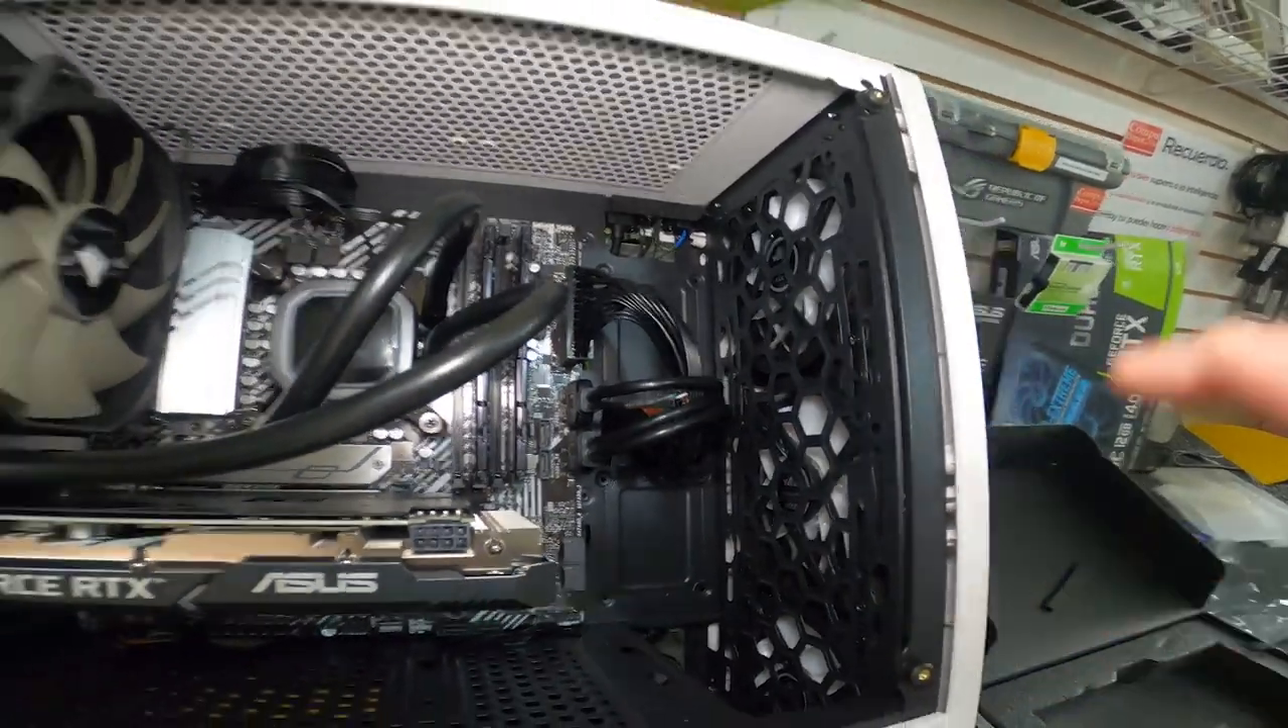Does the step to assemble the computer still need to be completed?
Yes.